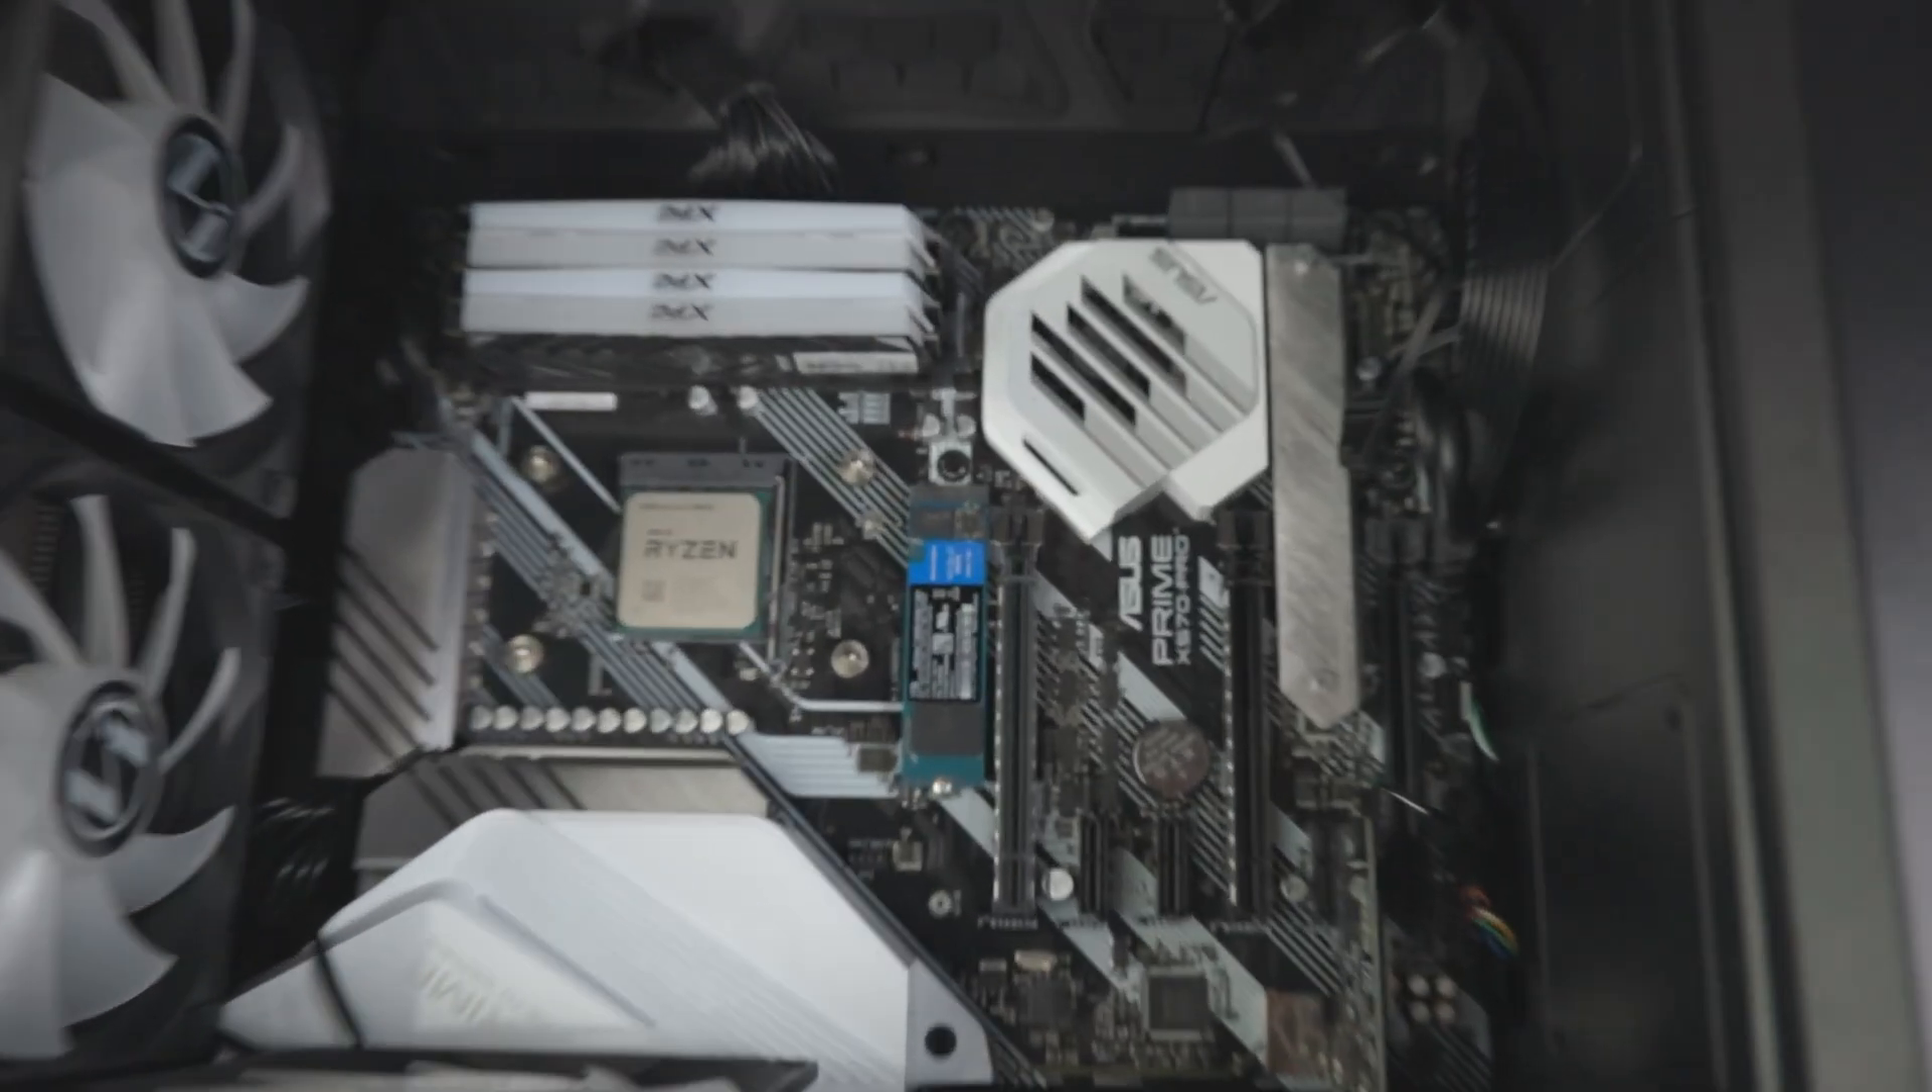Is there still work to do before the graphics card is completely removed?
No.